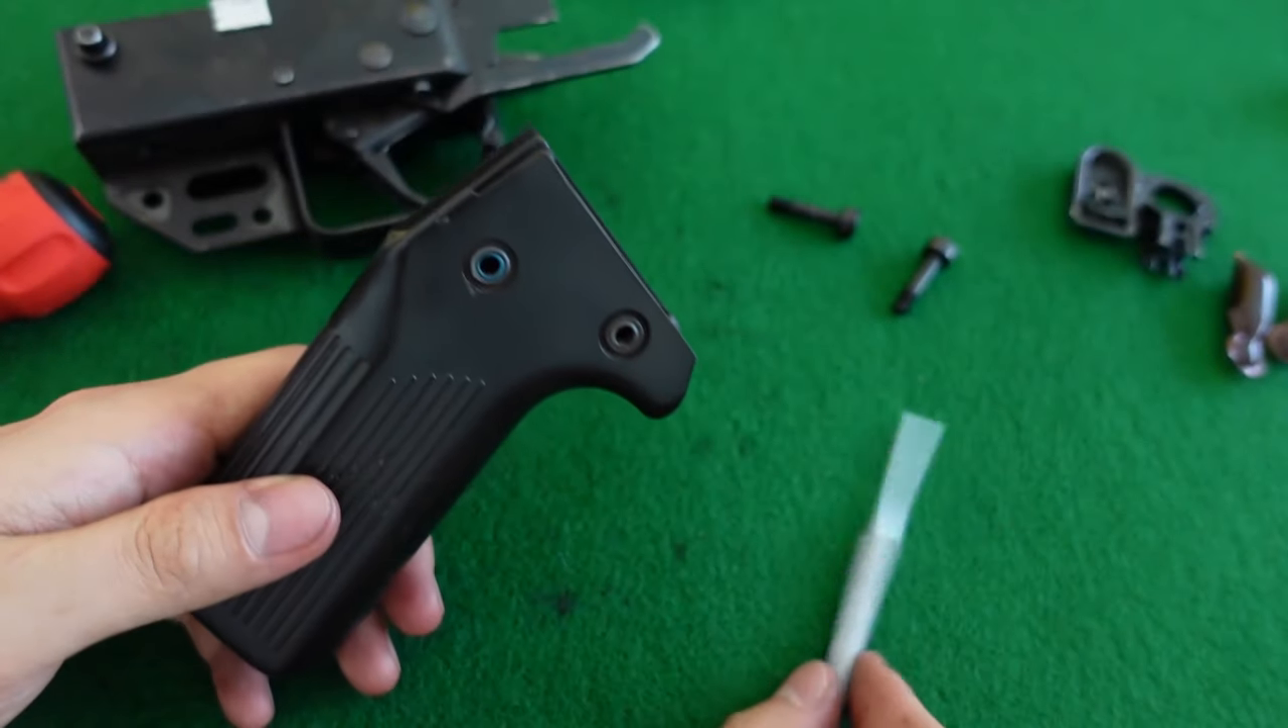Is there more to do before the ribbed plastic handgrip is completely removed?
No.